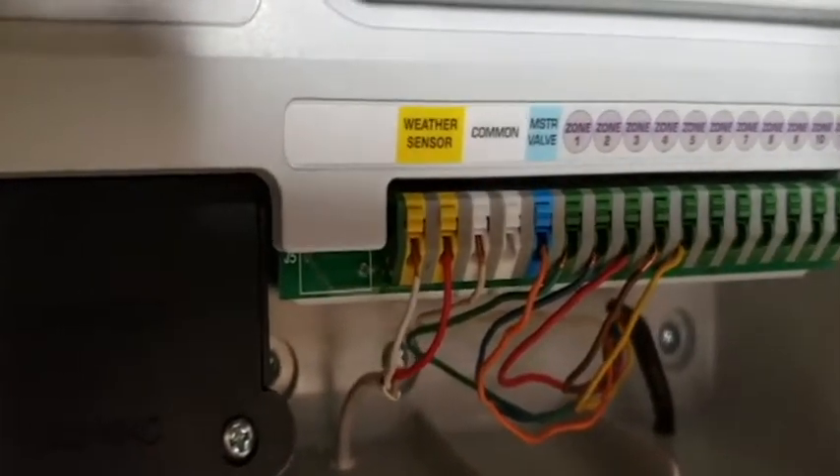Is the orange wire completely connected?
Yes.